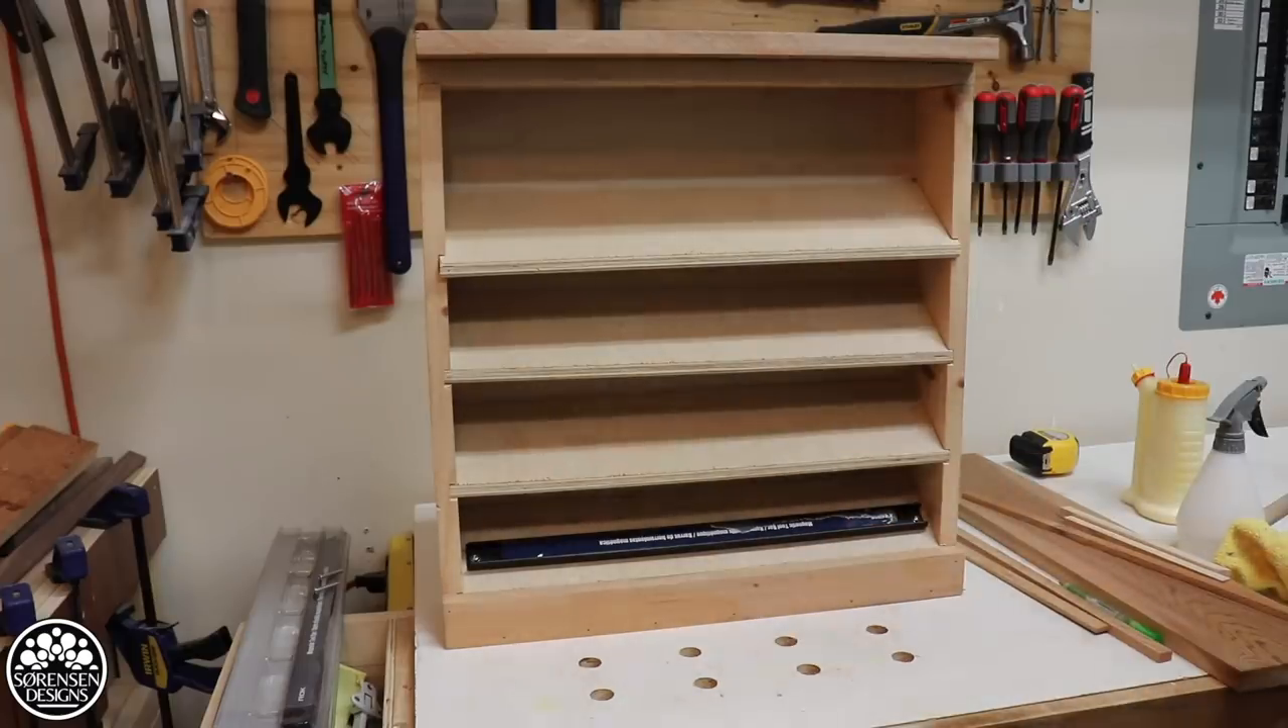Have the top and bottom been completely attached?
Yes.